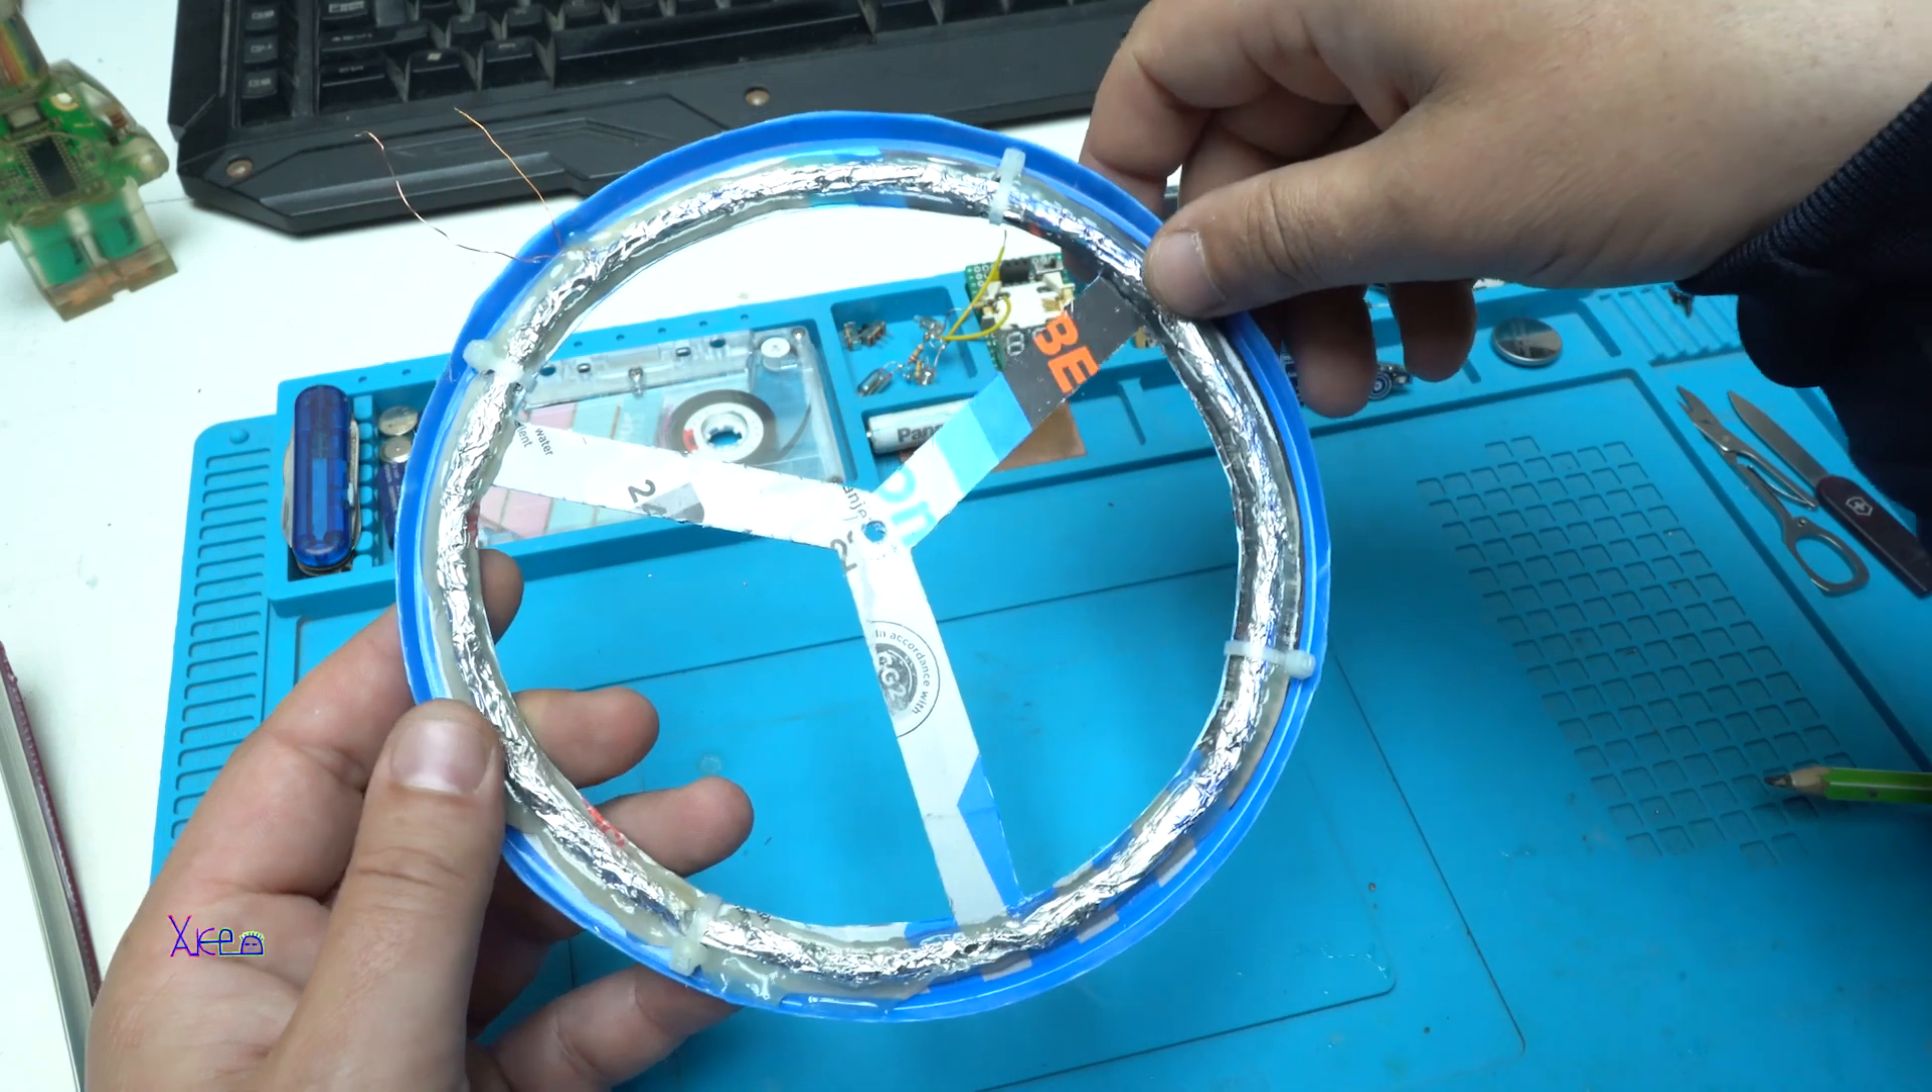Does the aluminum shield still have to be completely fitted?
No.